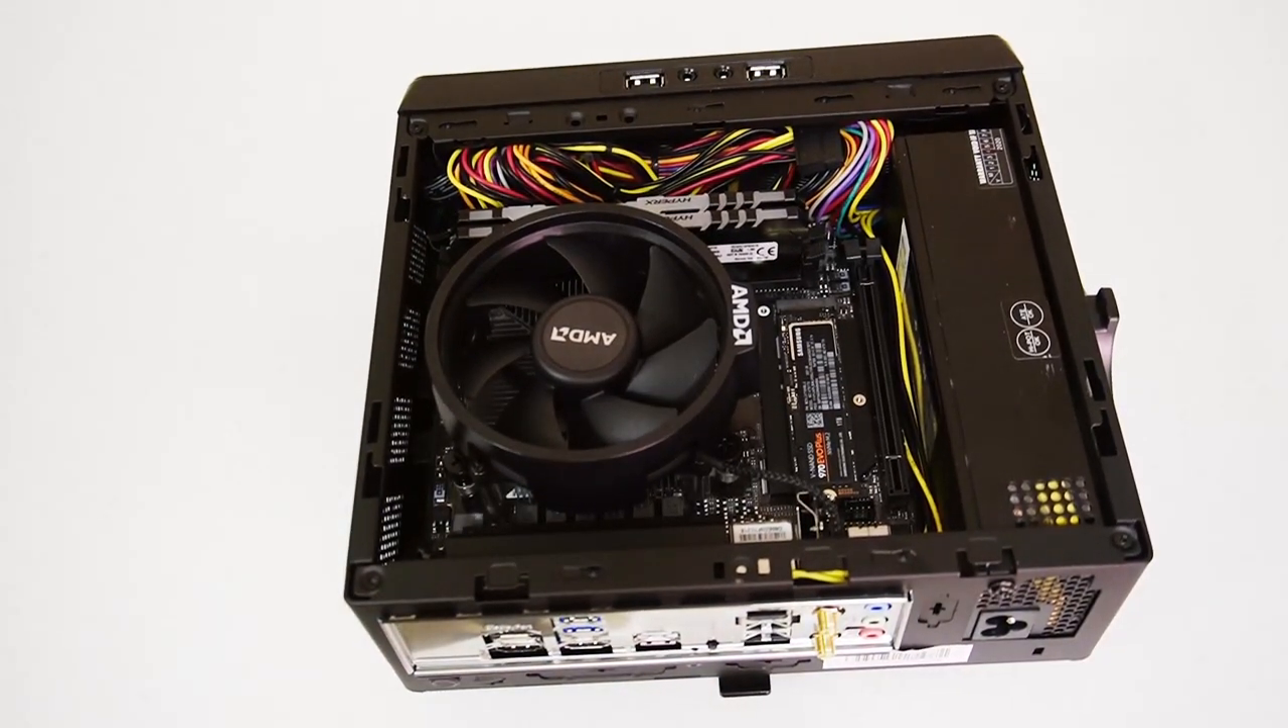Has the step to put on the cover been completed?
No.